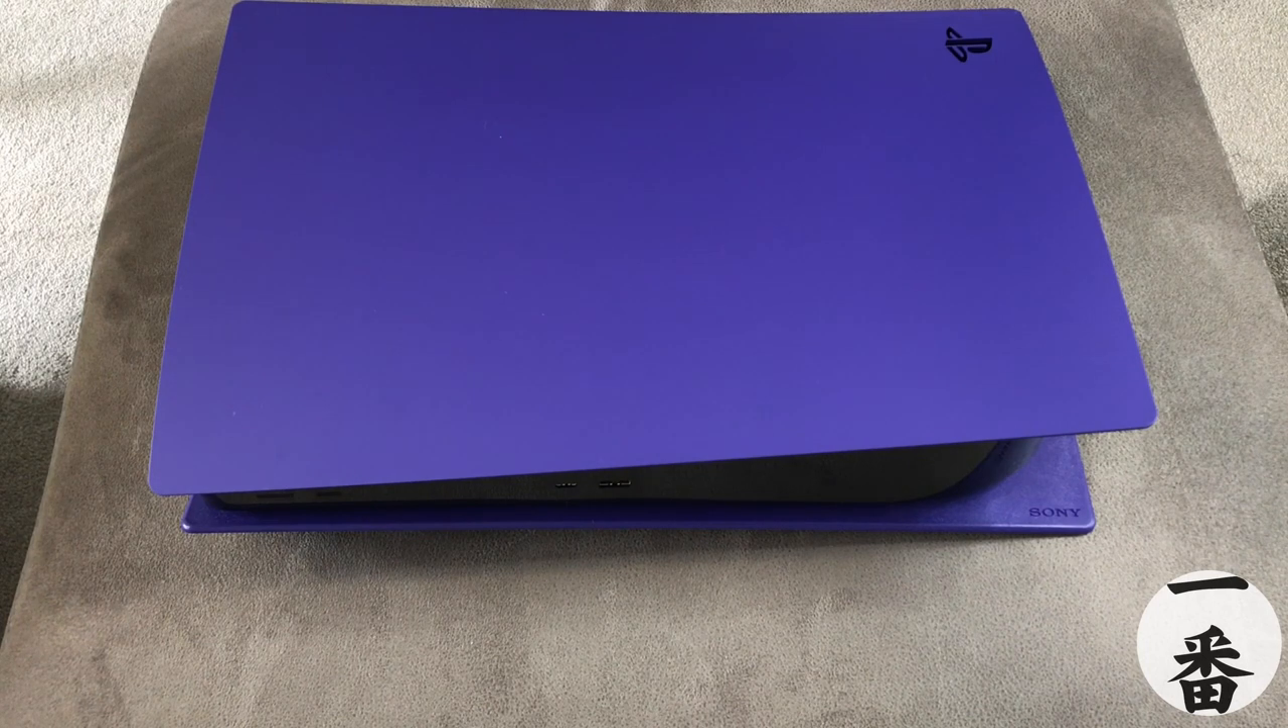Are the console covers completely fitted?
Yes.